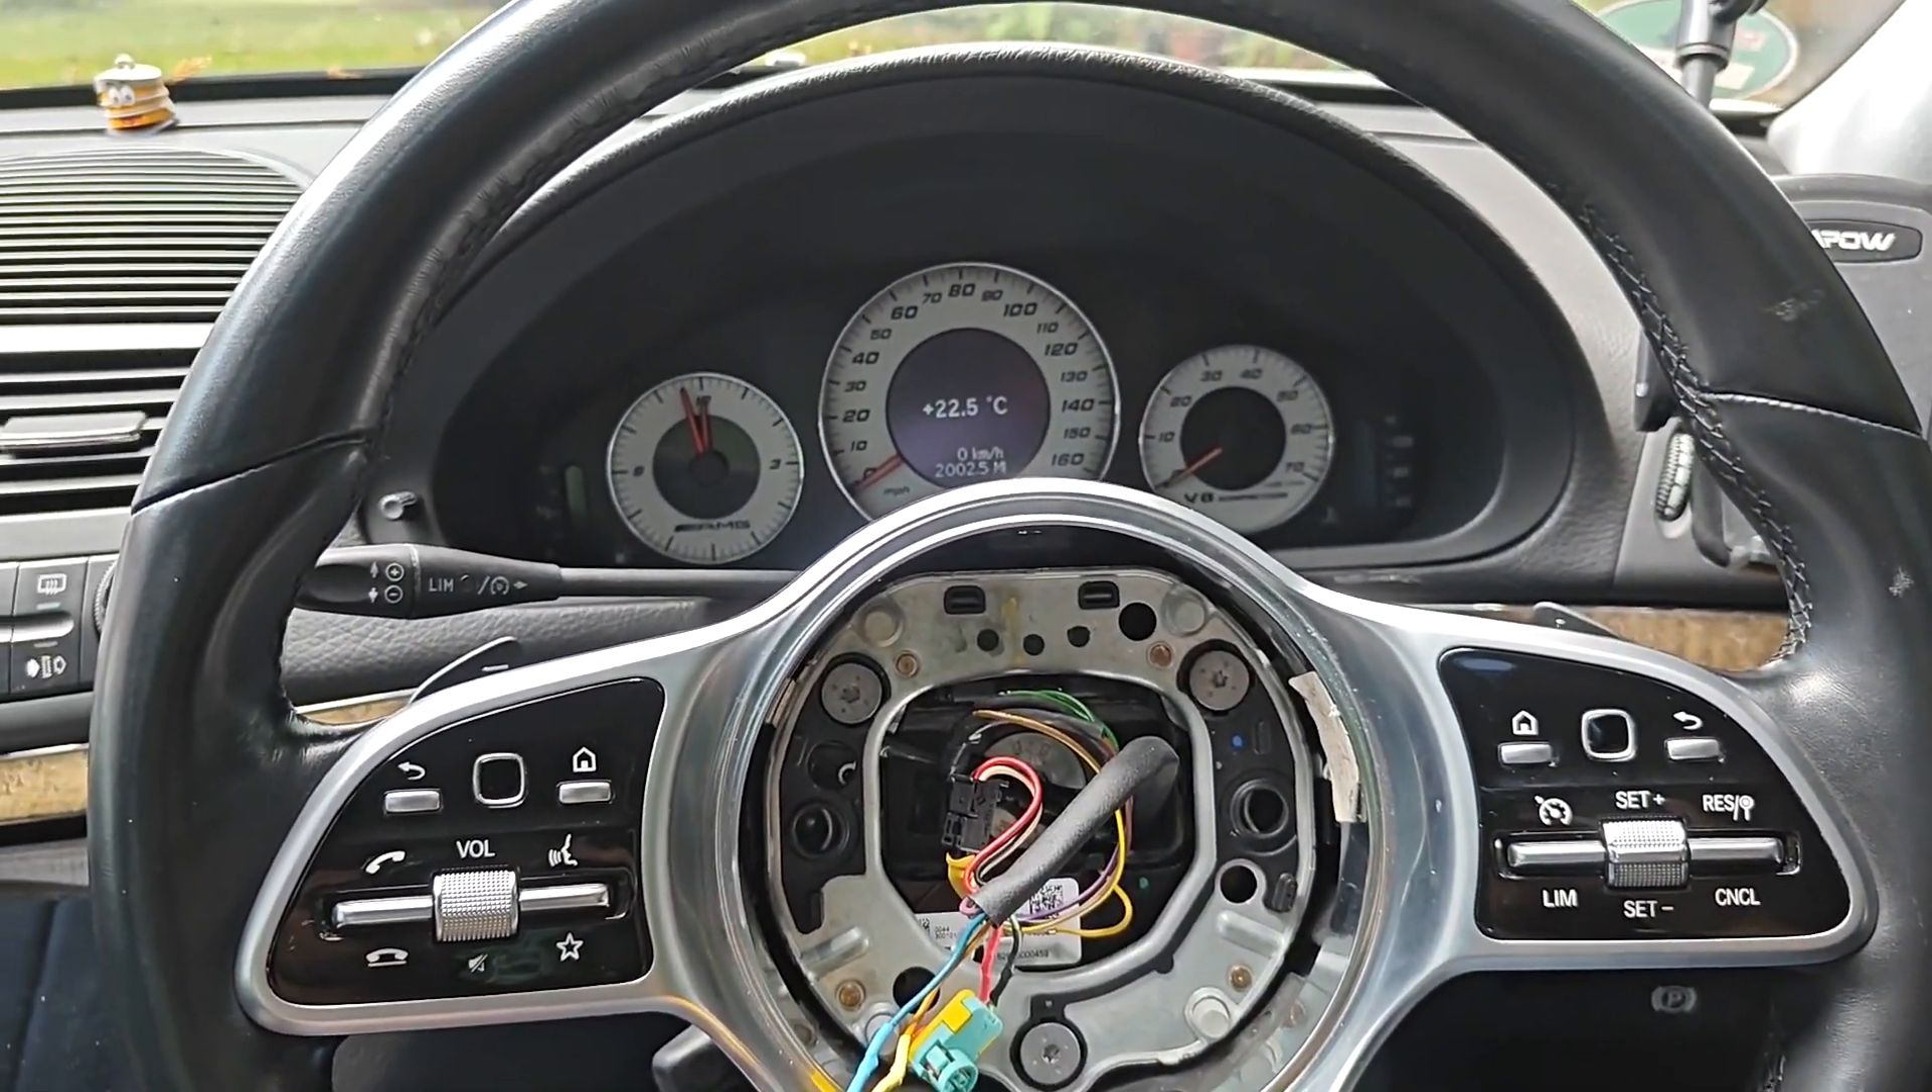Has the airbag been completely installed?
No.